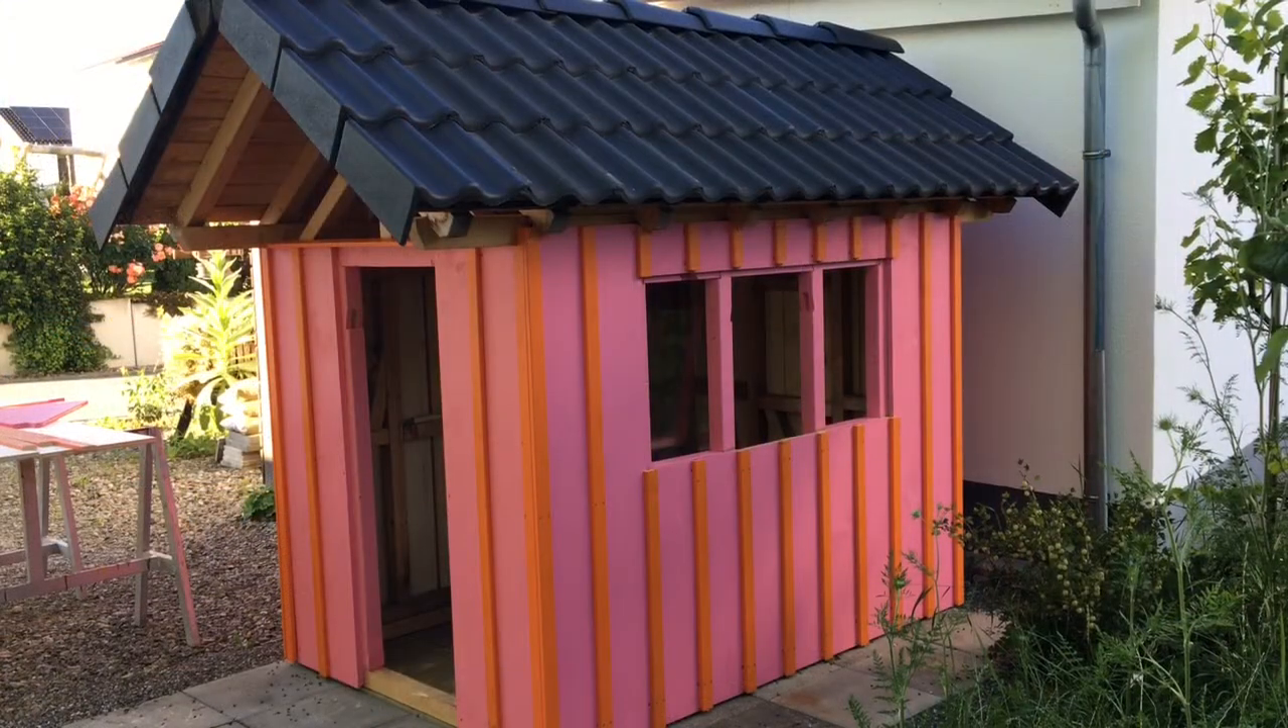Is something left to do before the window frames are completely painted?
No.